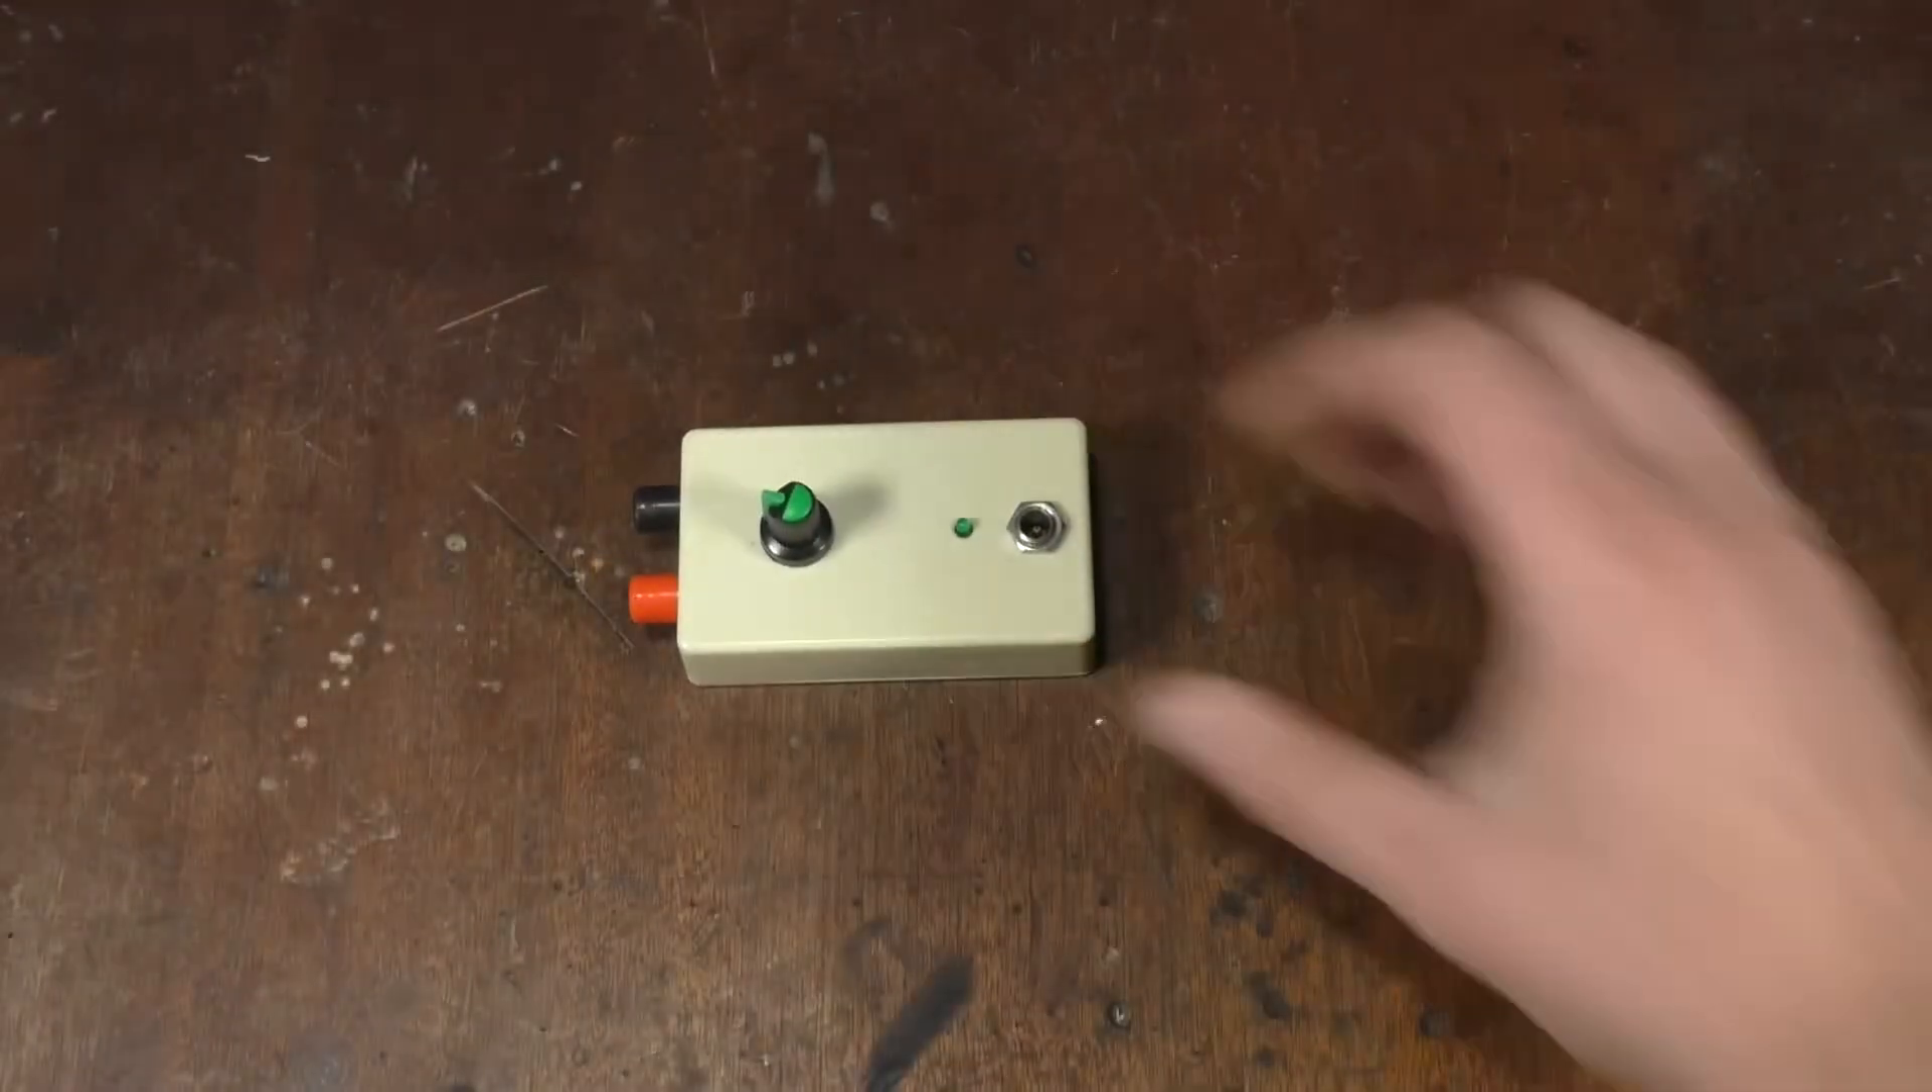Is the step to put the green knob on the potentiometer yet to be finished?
No.